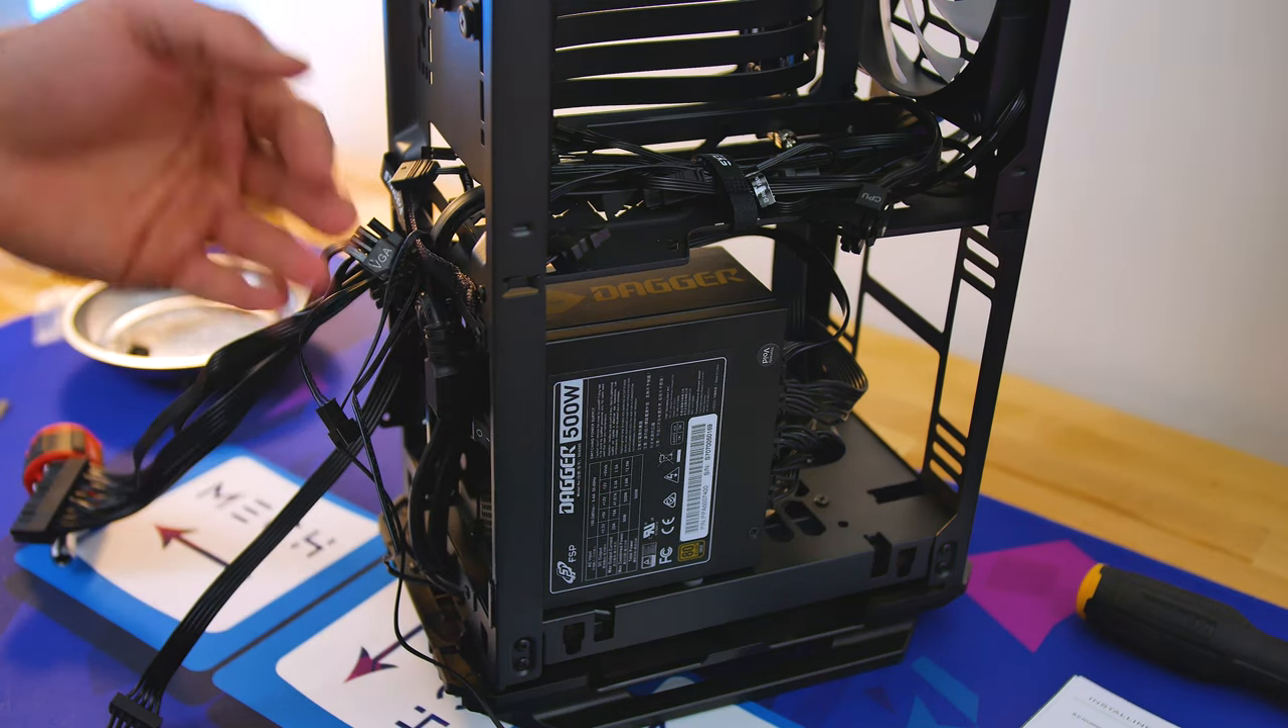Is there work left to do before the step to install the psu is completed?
No.